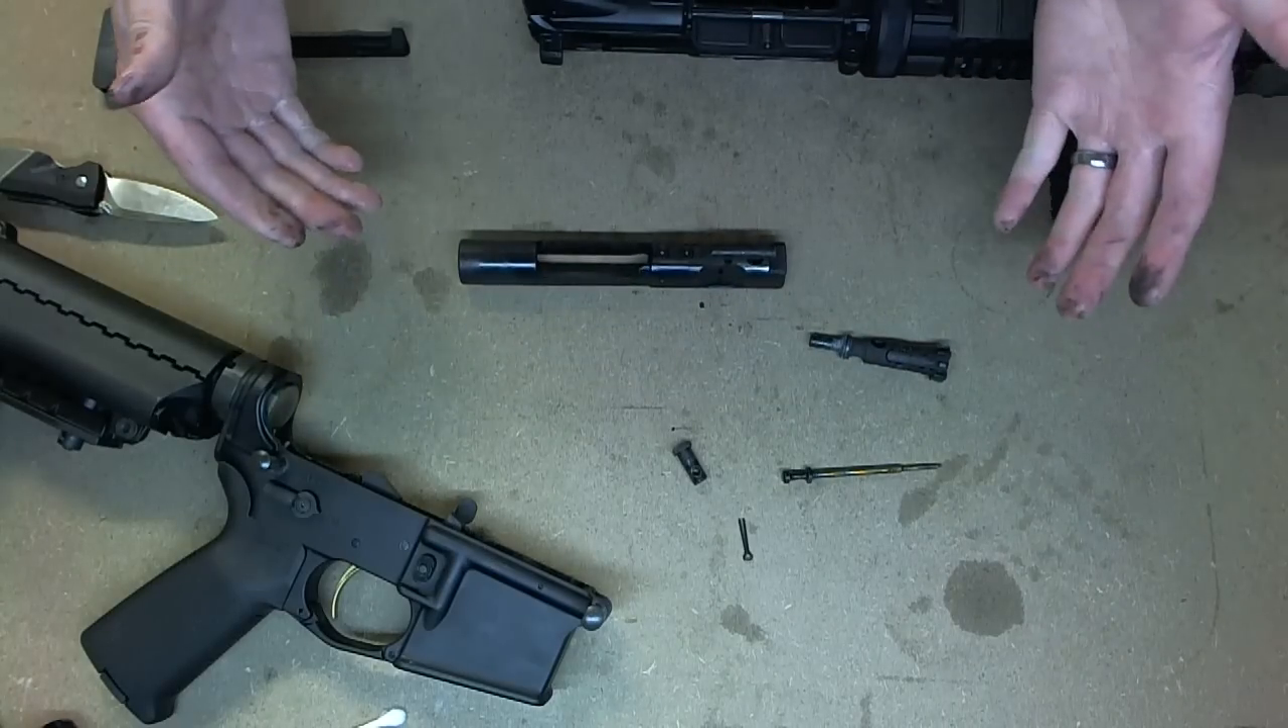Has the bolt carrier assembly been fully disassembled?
Yes.